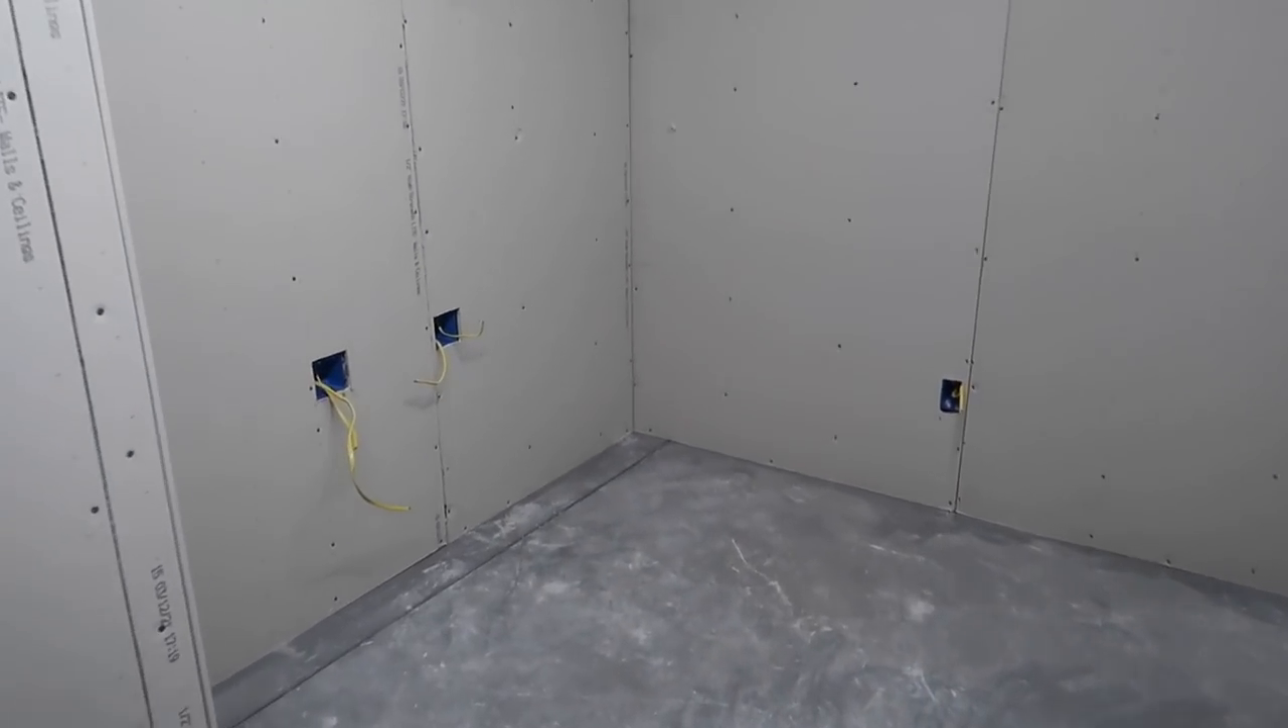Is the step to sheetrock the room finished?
Yes.